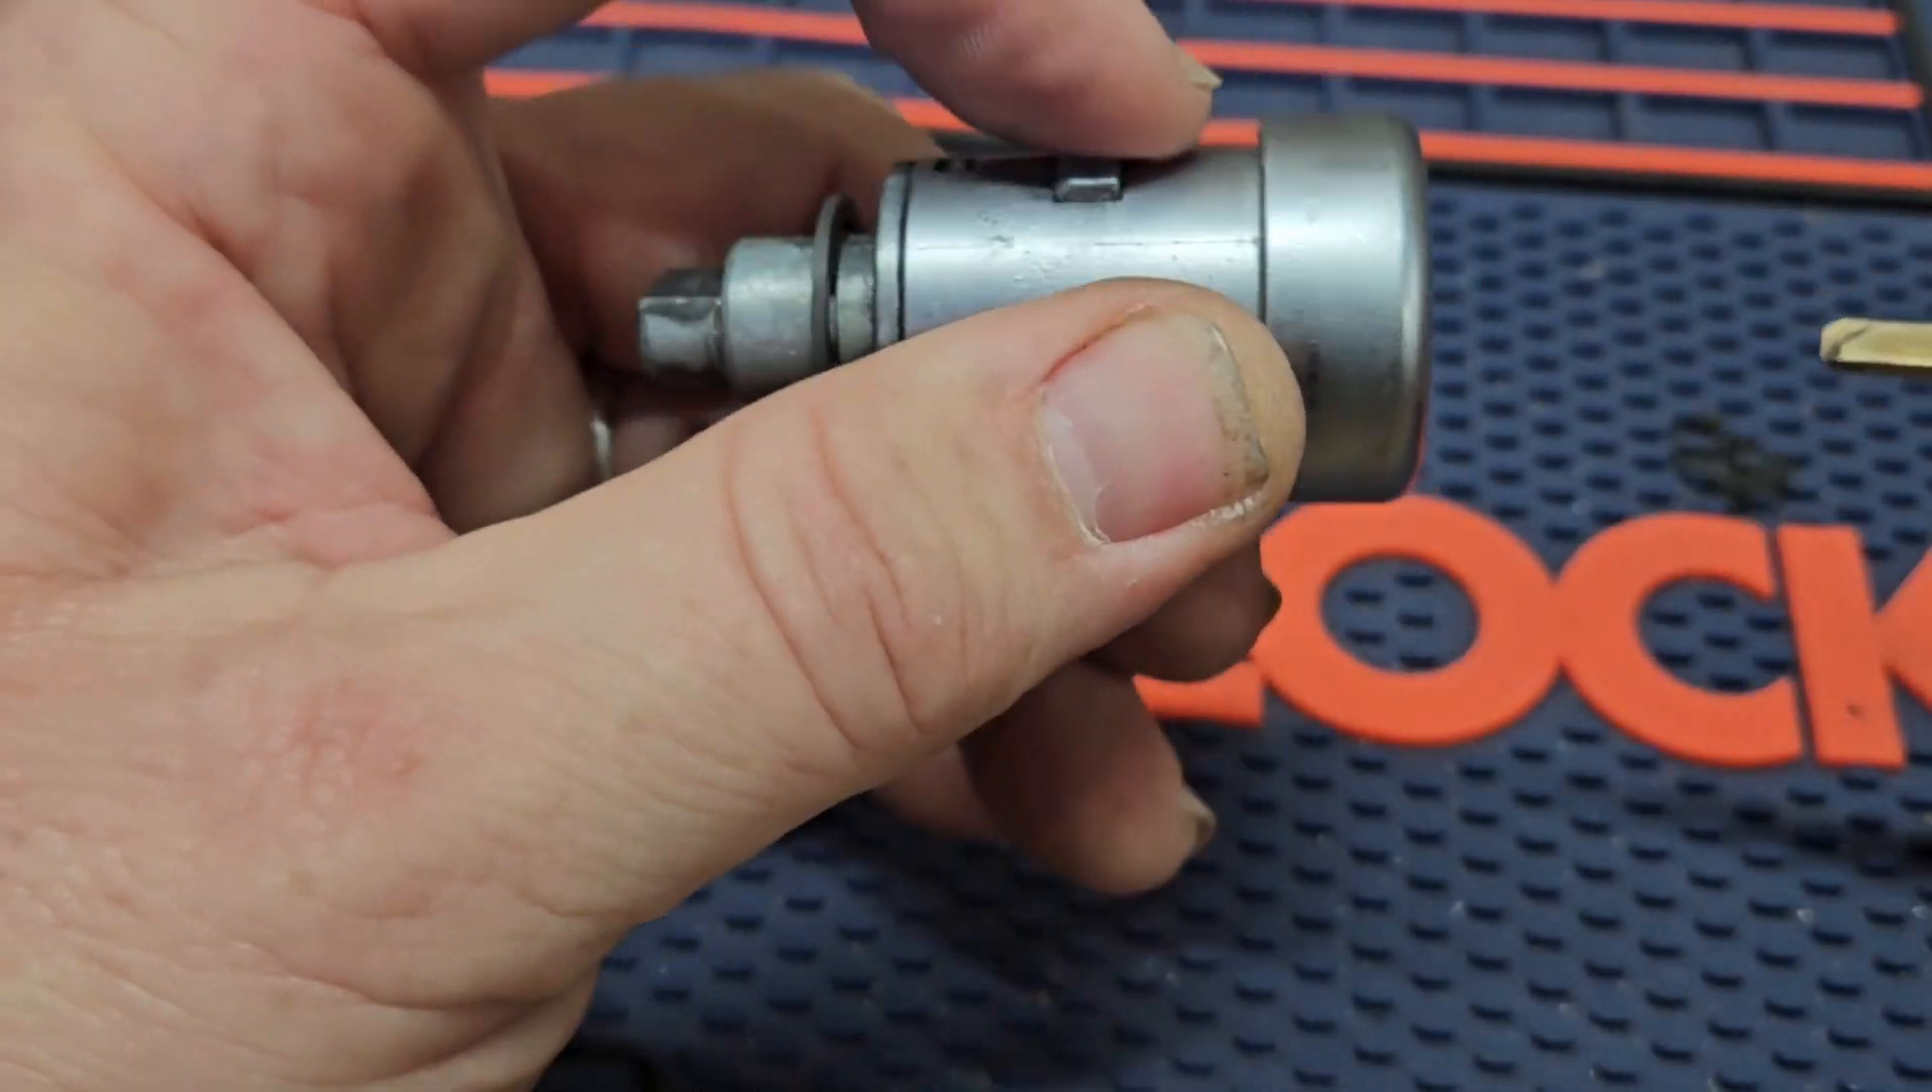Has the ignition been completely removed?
Yes.